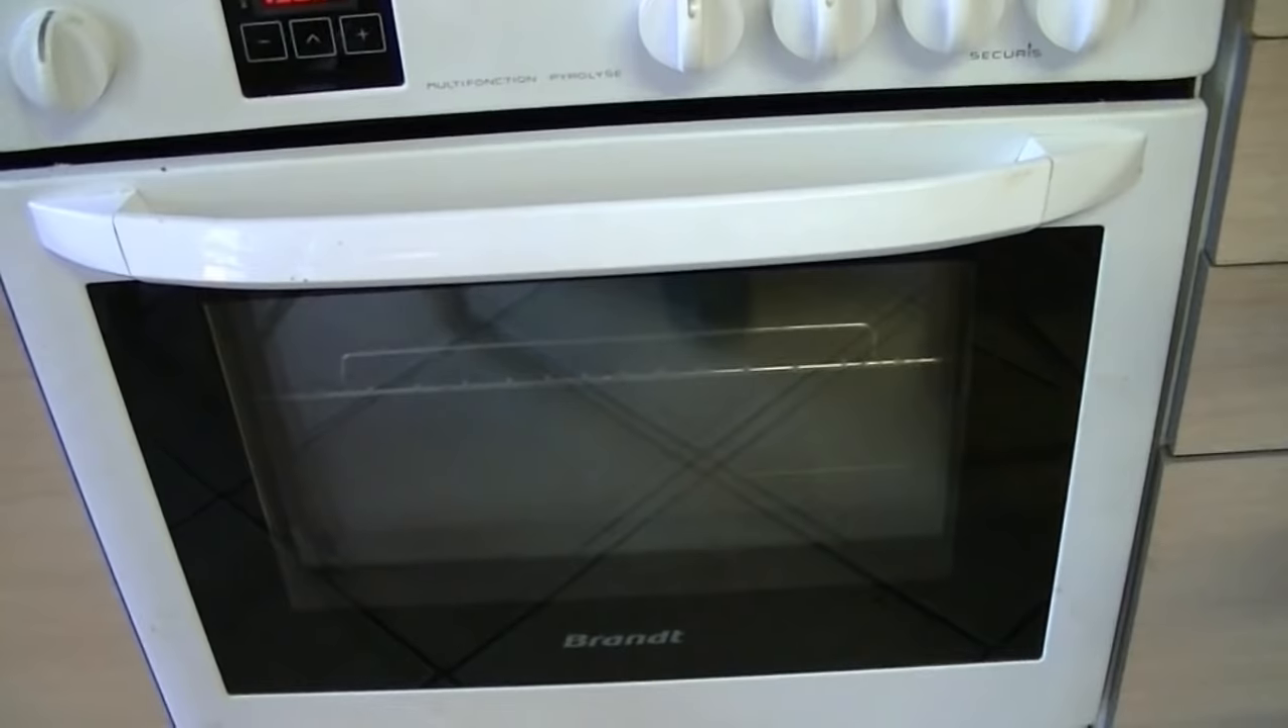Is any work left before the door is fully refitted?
No.